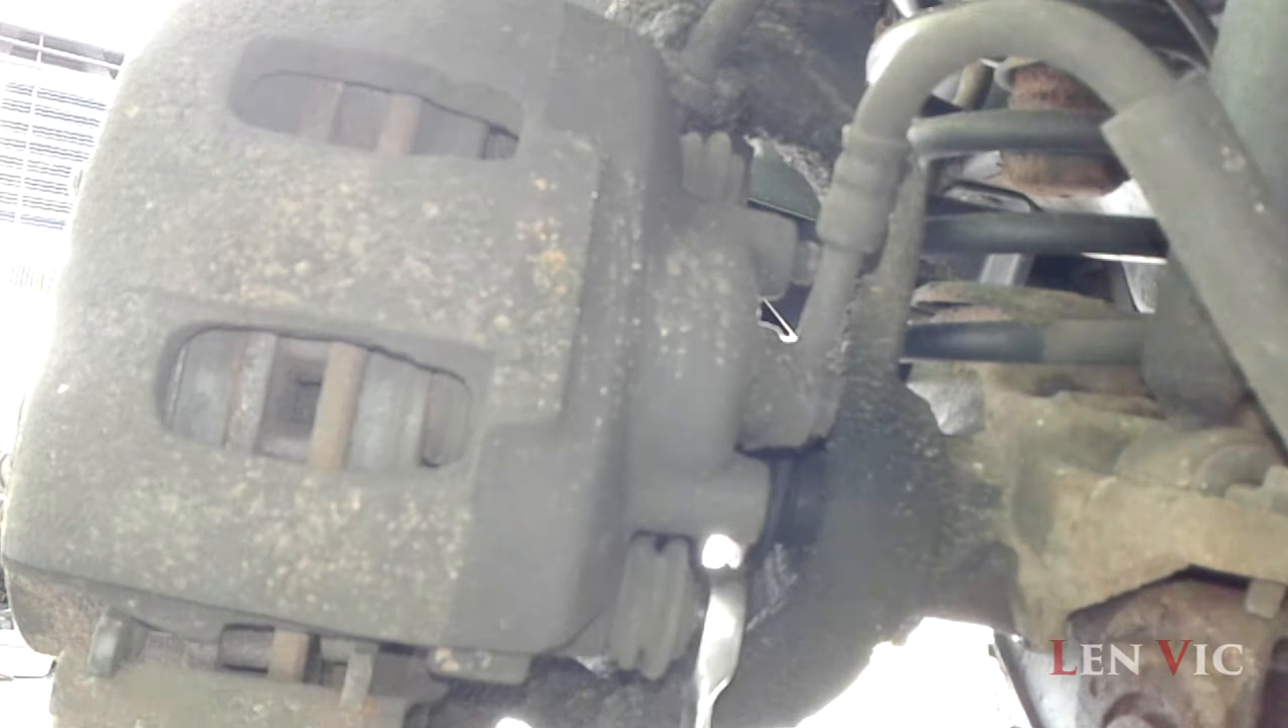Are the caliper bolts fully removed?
No.